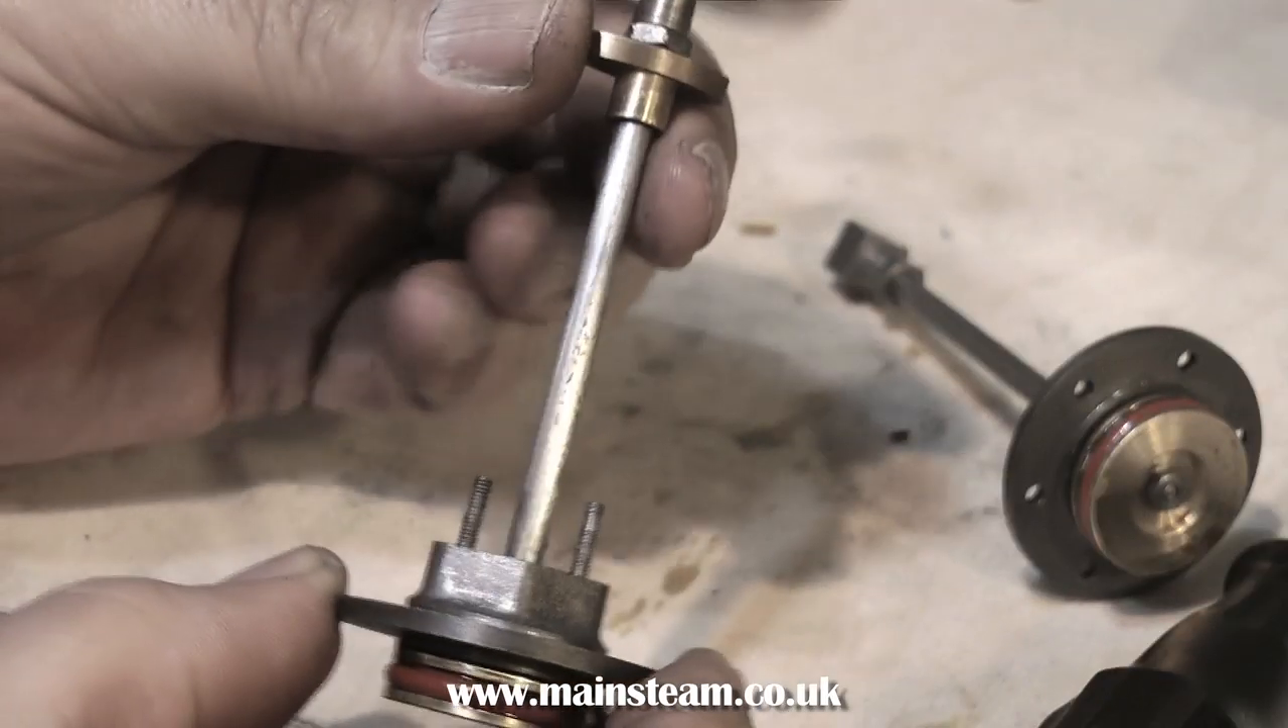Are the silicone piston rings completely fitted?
Yes.